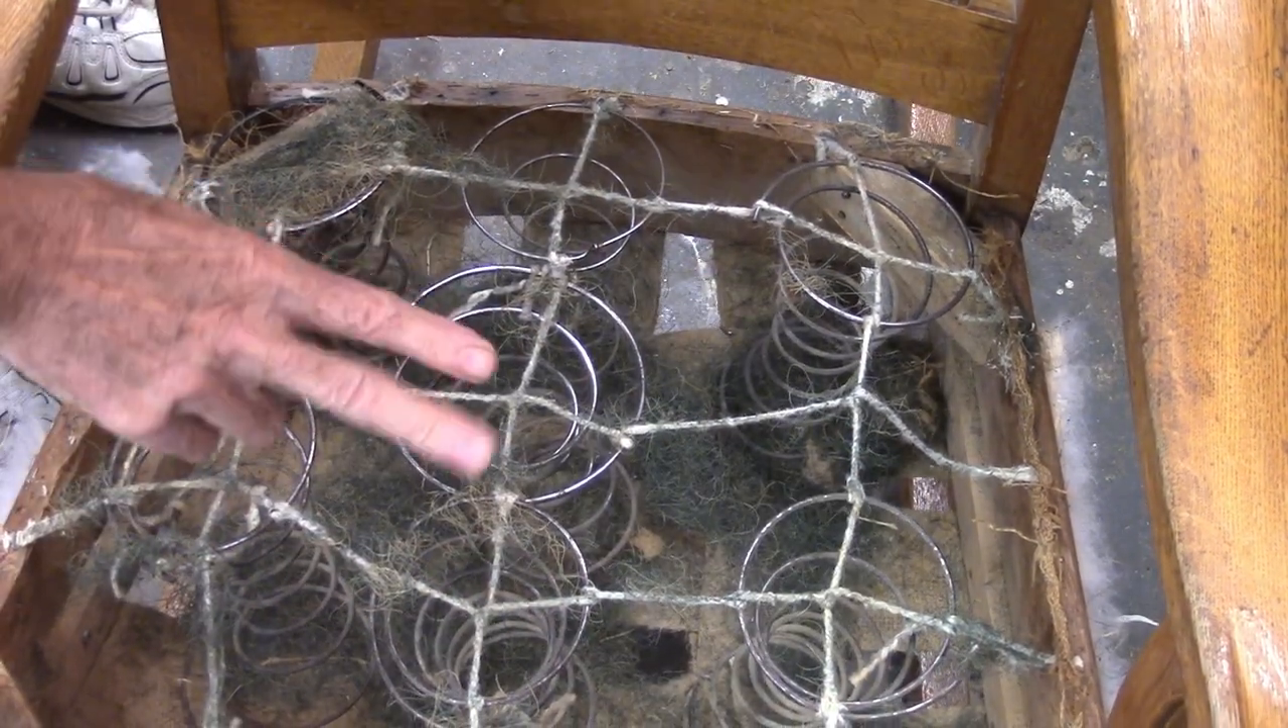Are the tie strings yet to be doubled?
Yes.